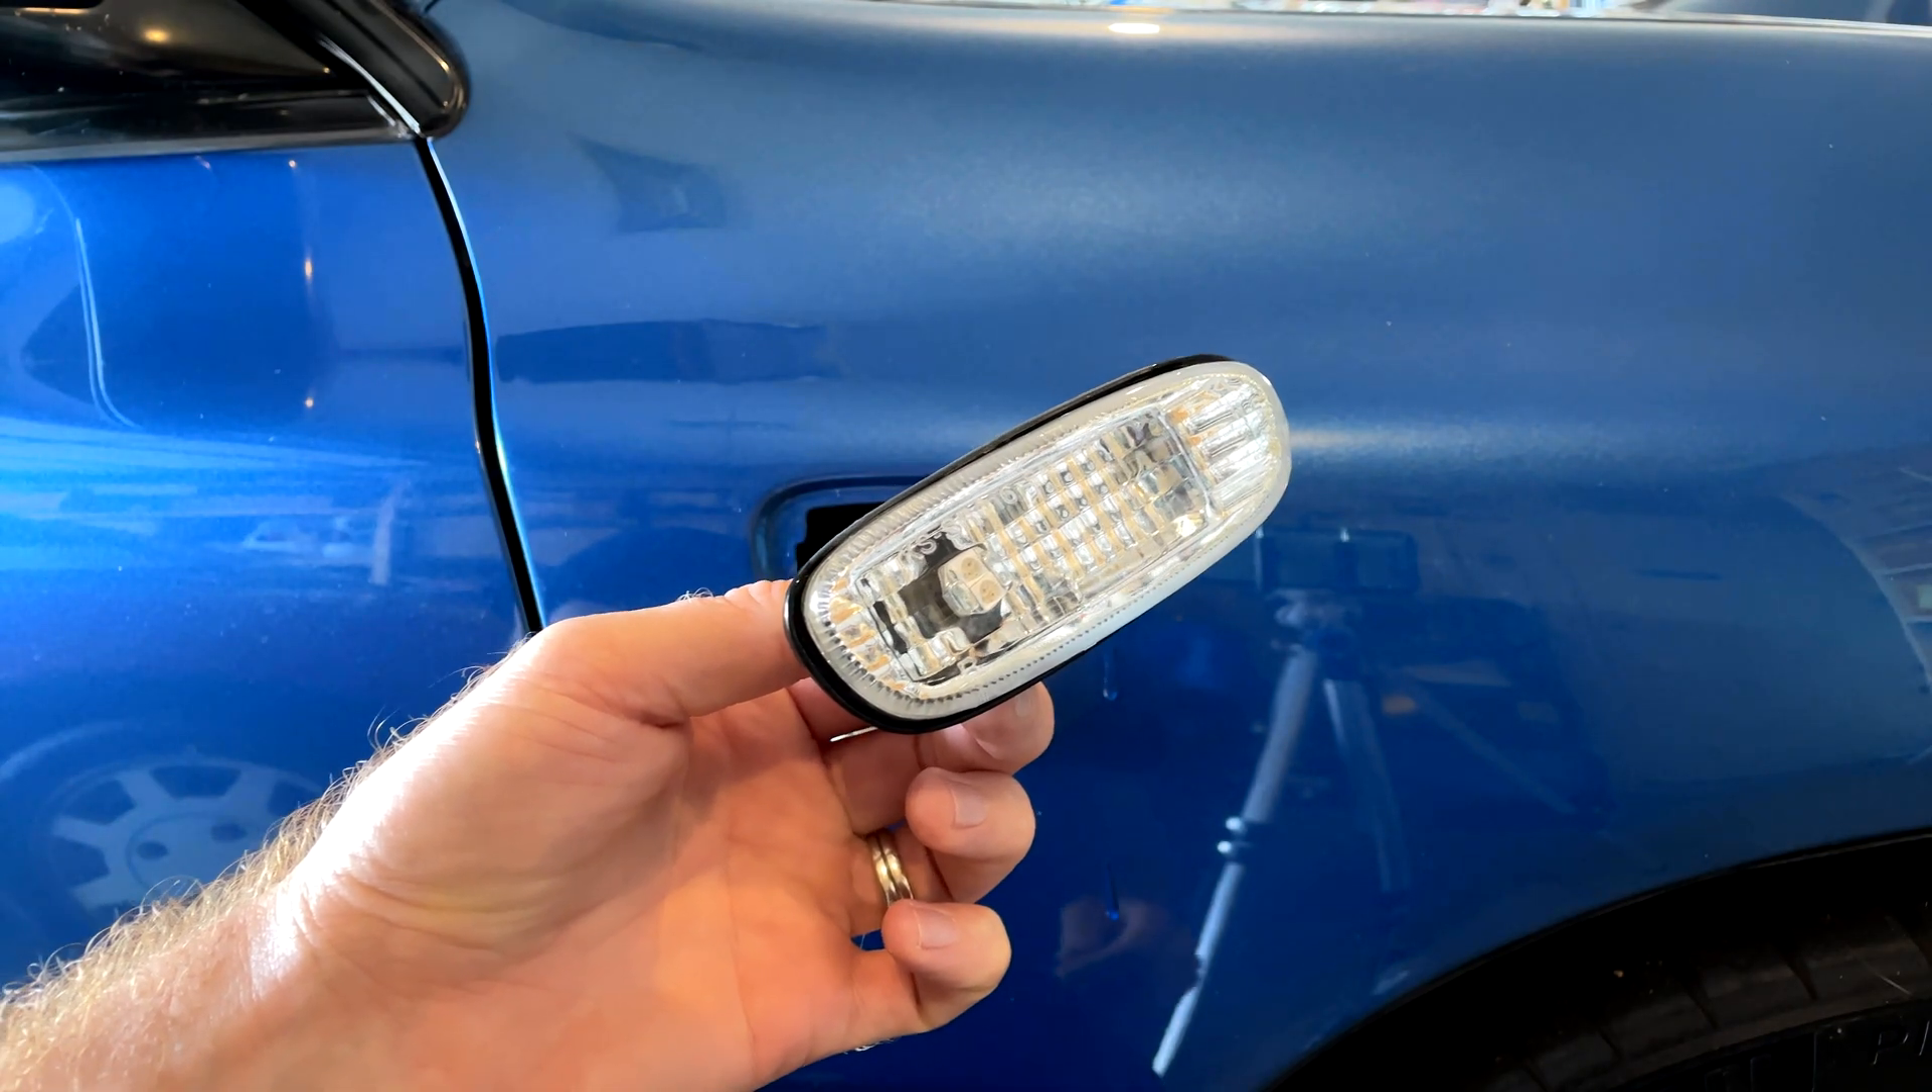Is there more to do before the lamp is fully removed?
No.